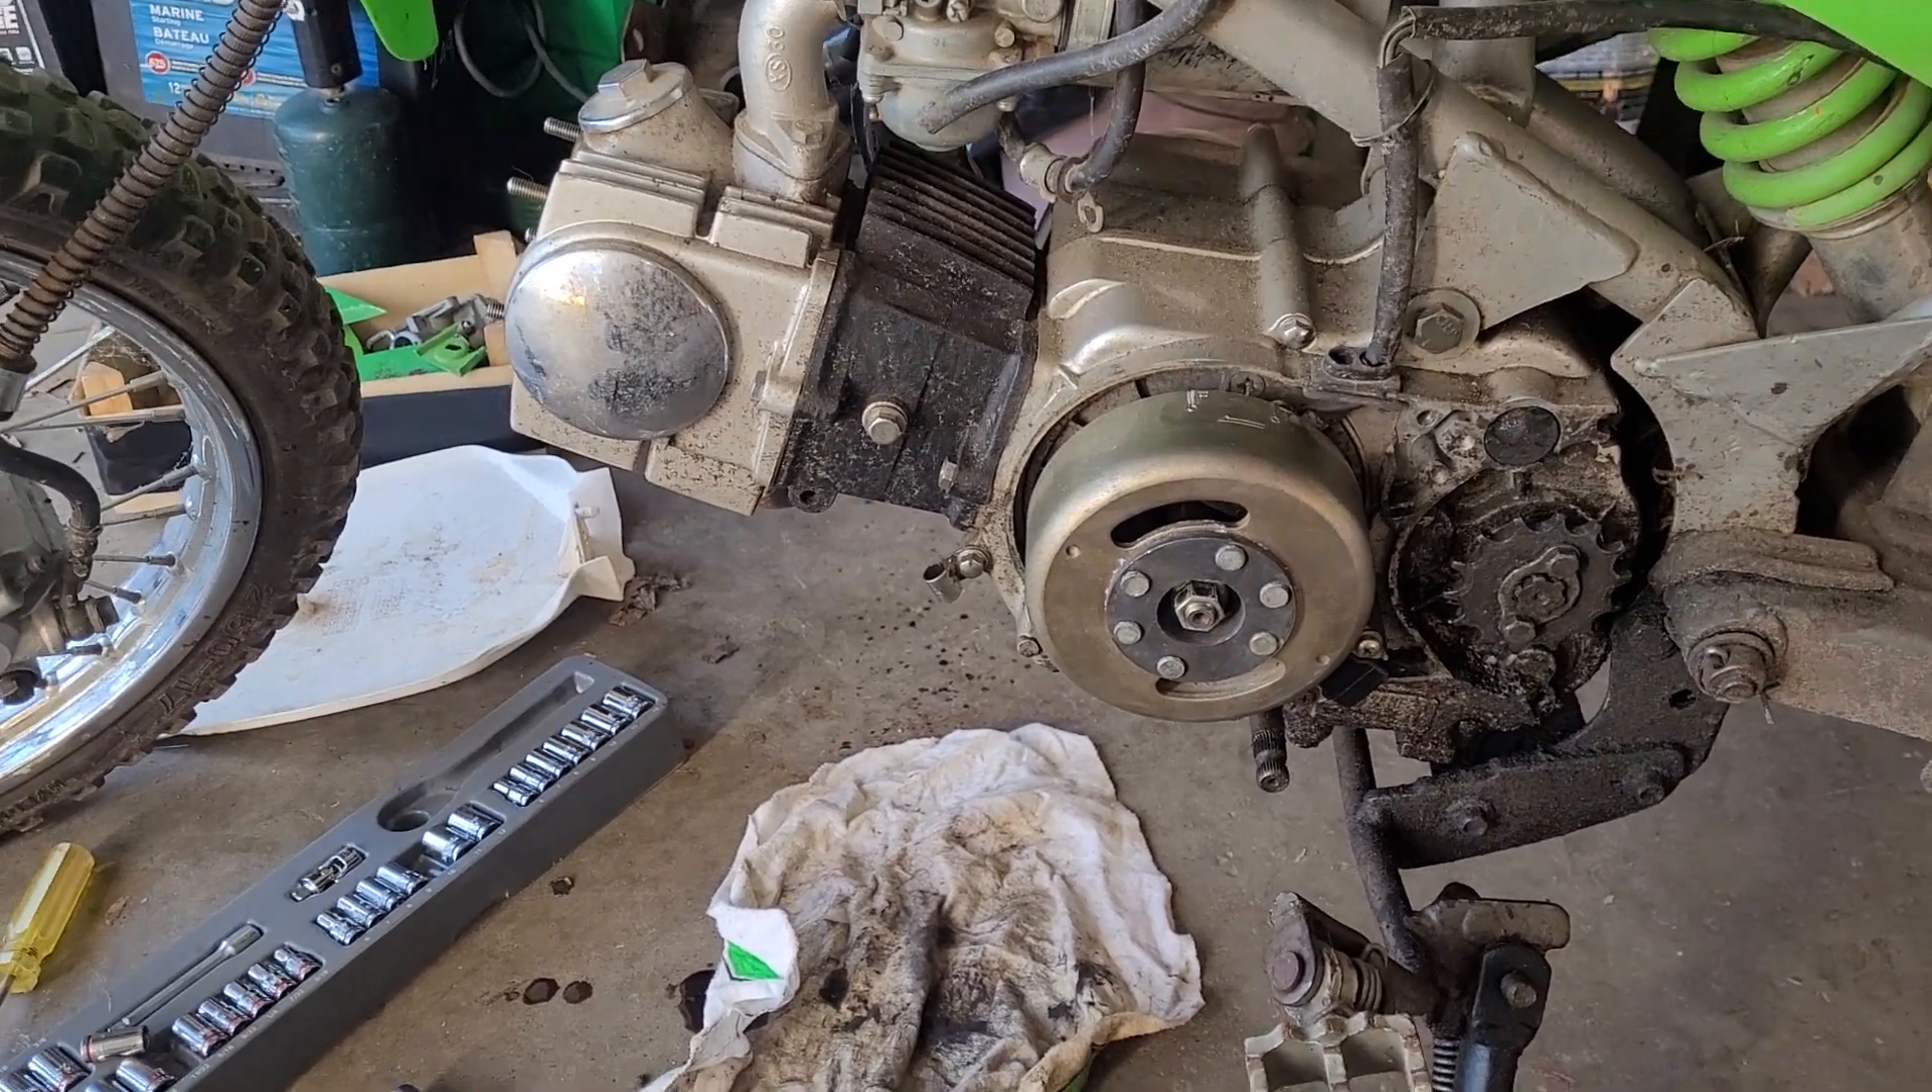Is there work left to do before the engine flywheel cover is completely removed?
No.